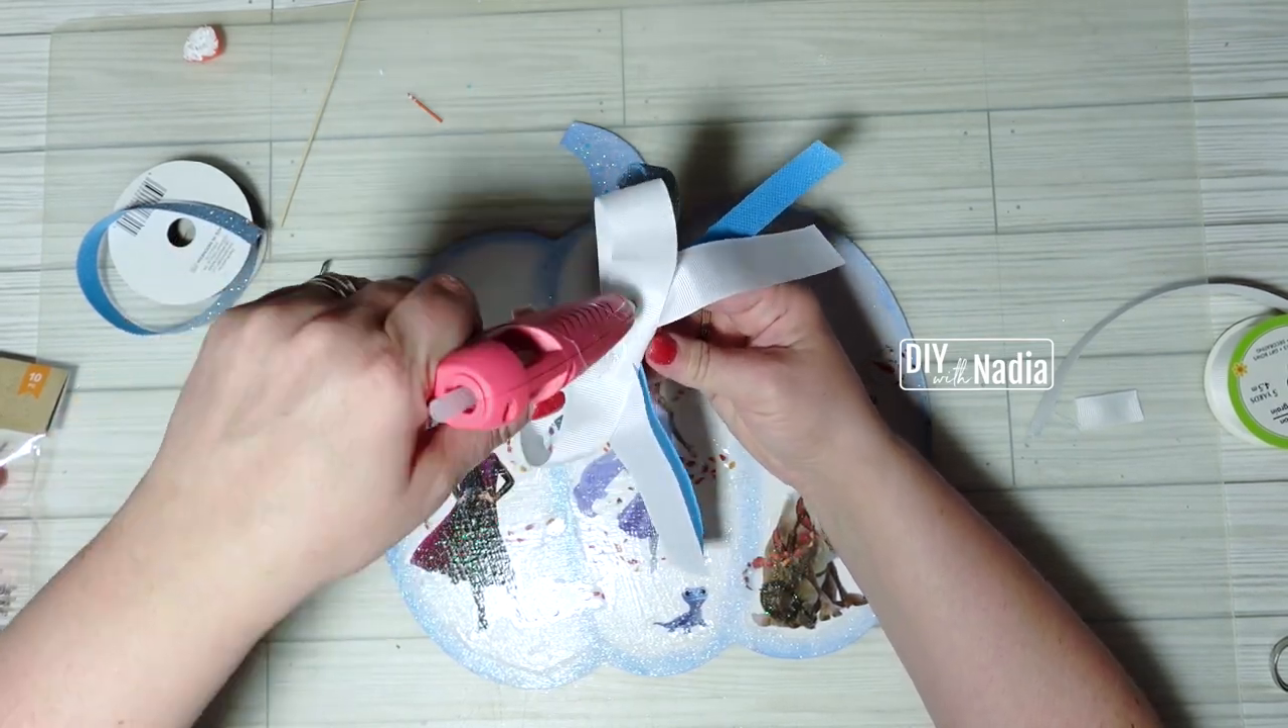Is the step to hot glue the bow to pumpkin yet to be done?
Yes.